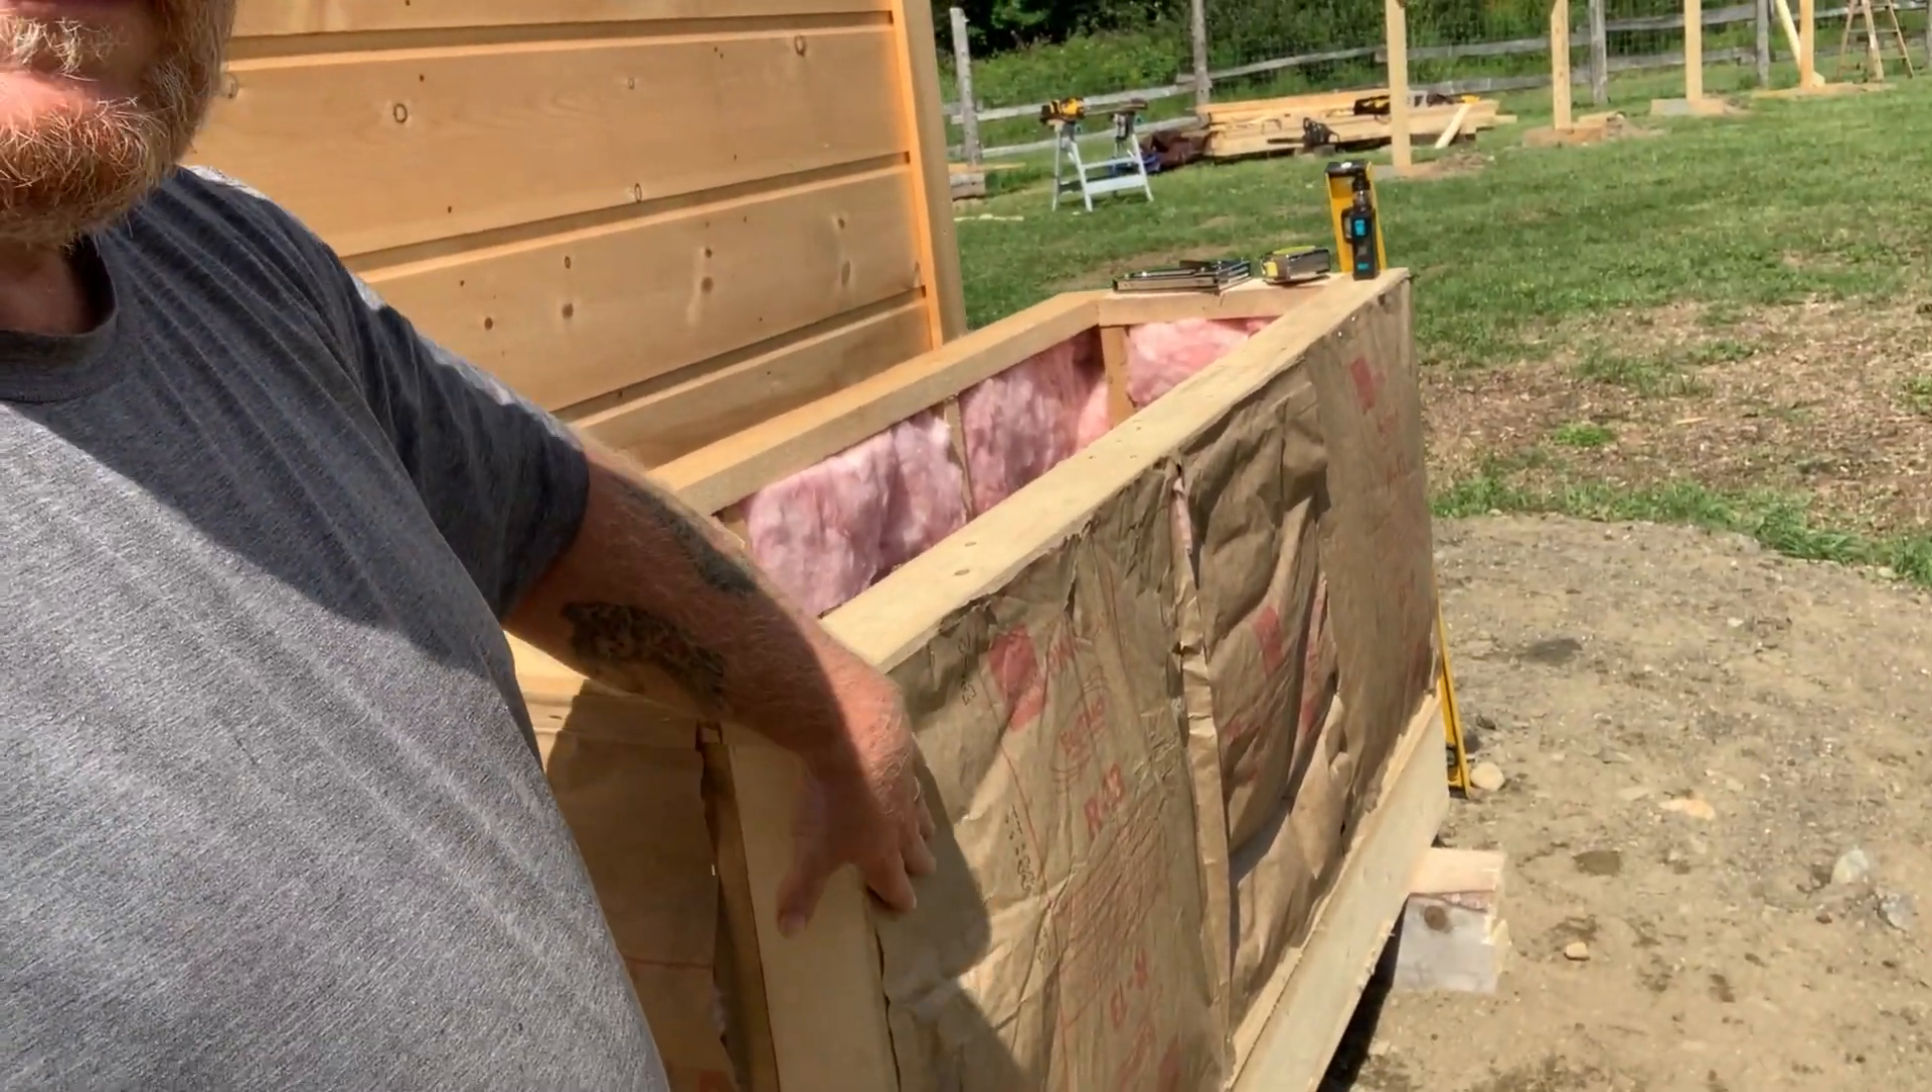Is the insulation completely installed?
Yes.